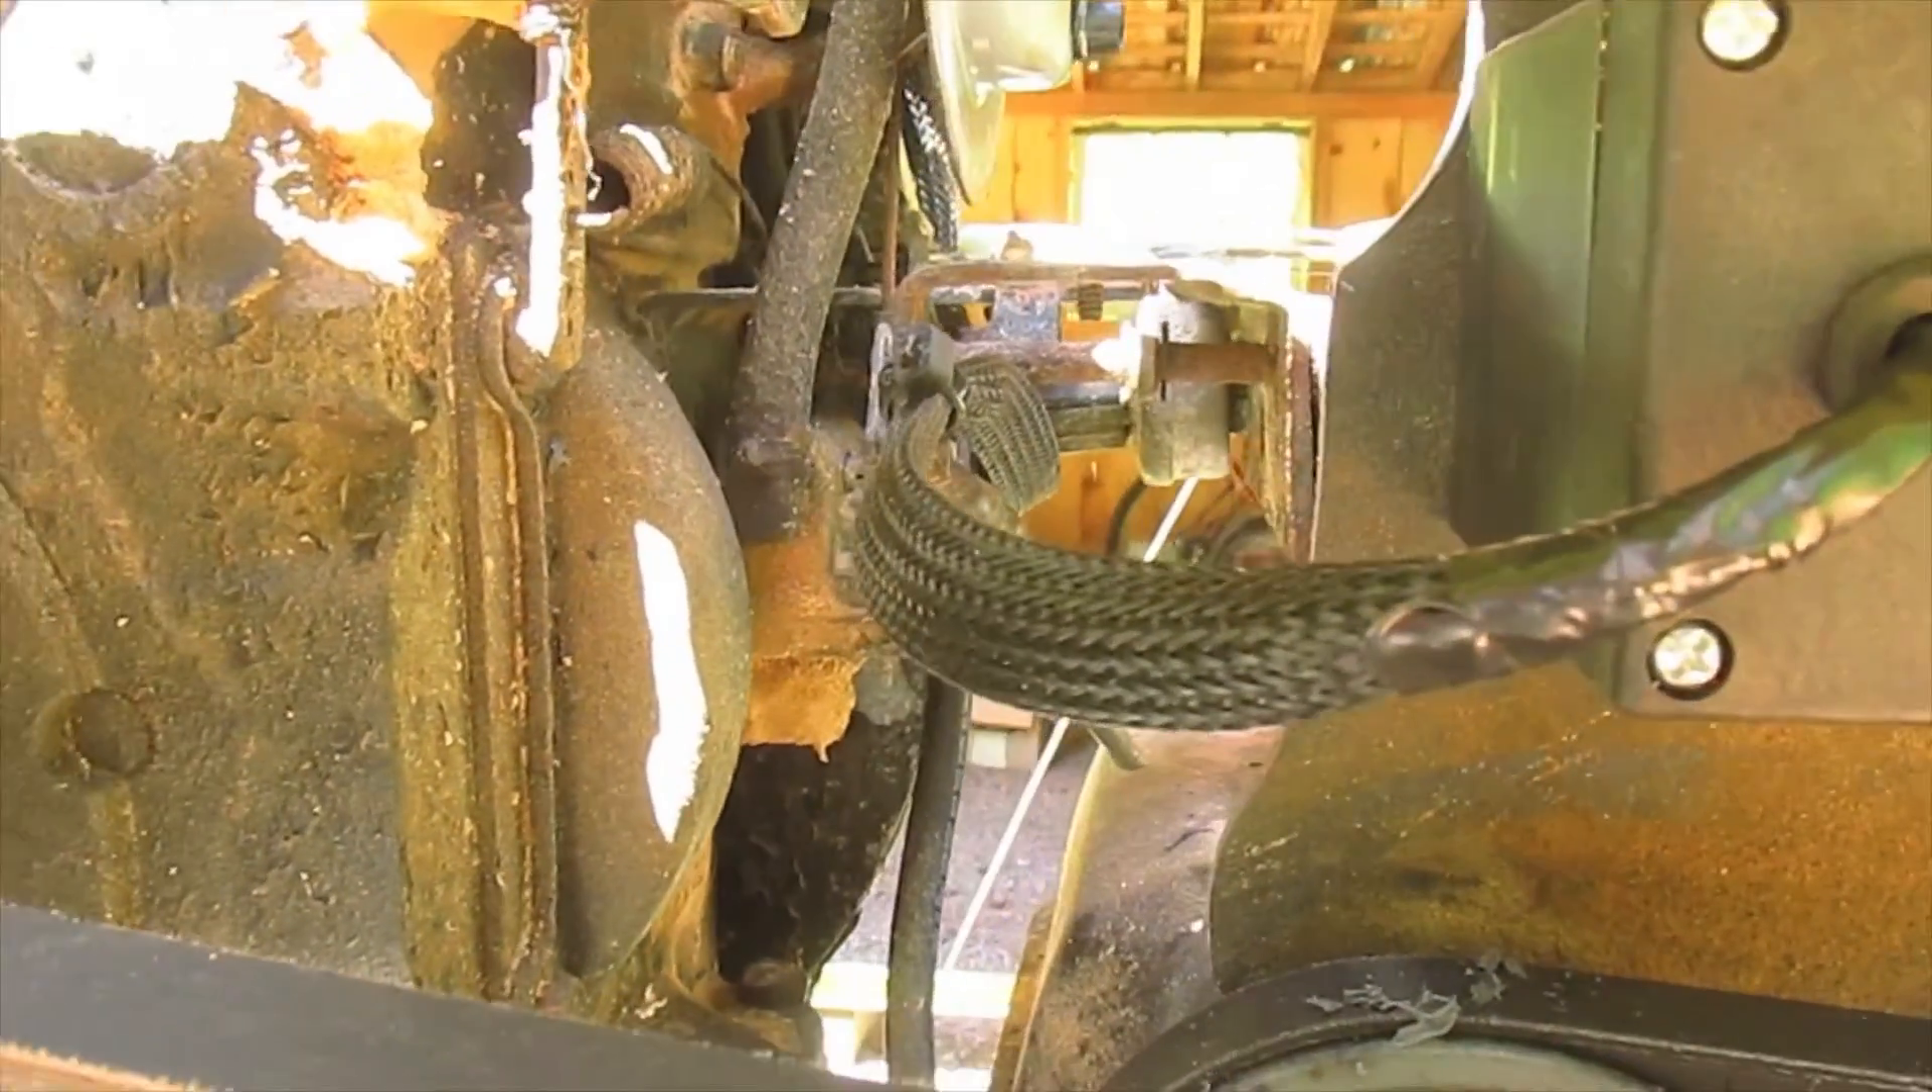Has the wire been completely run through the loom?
Yes.